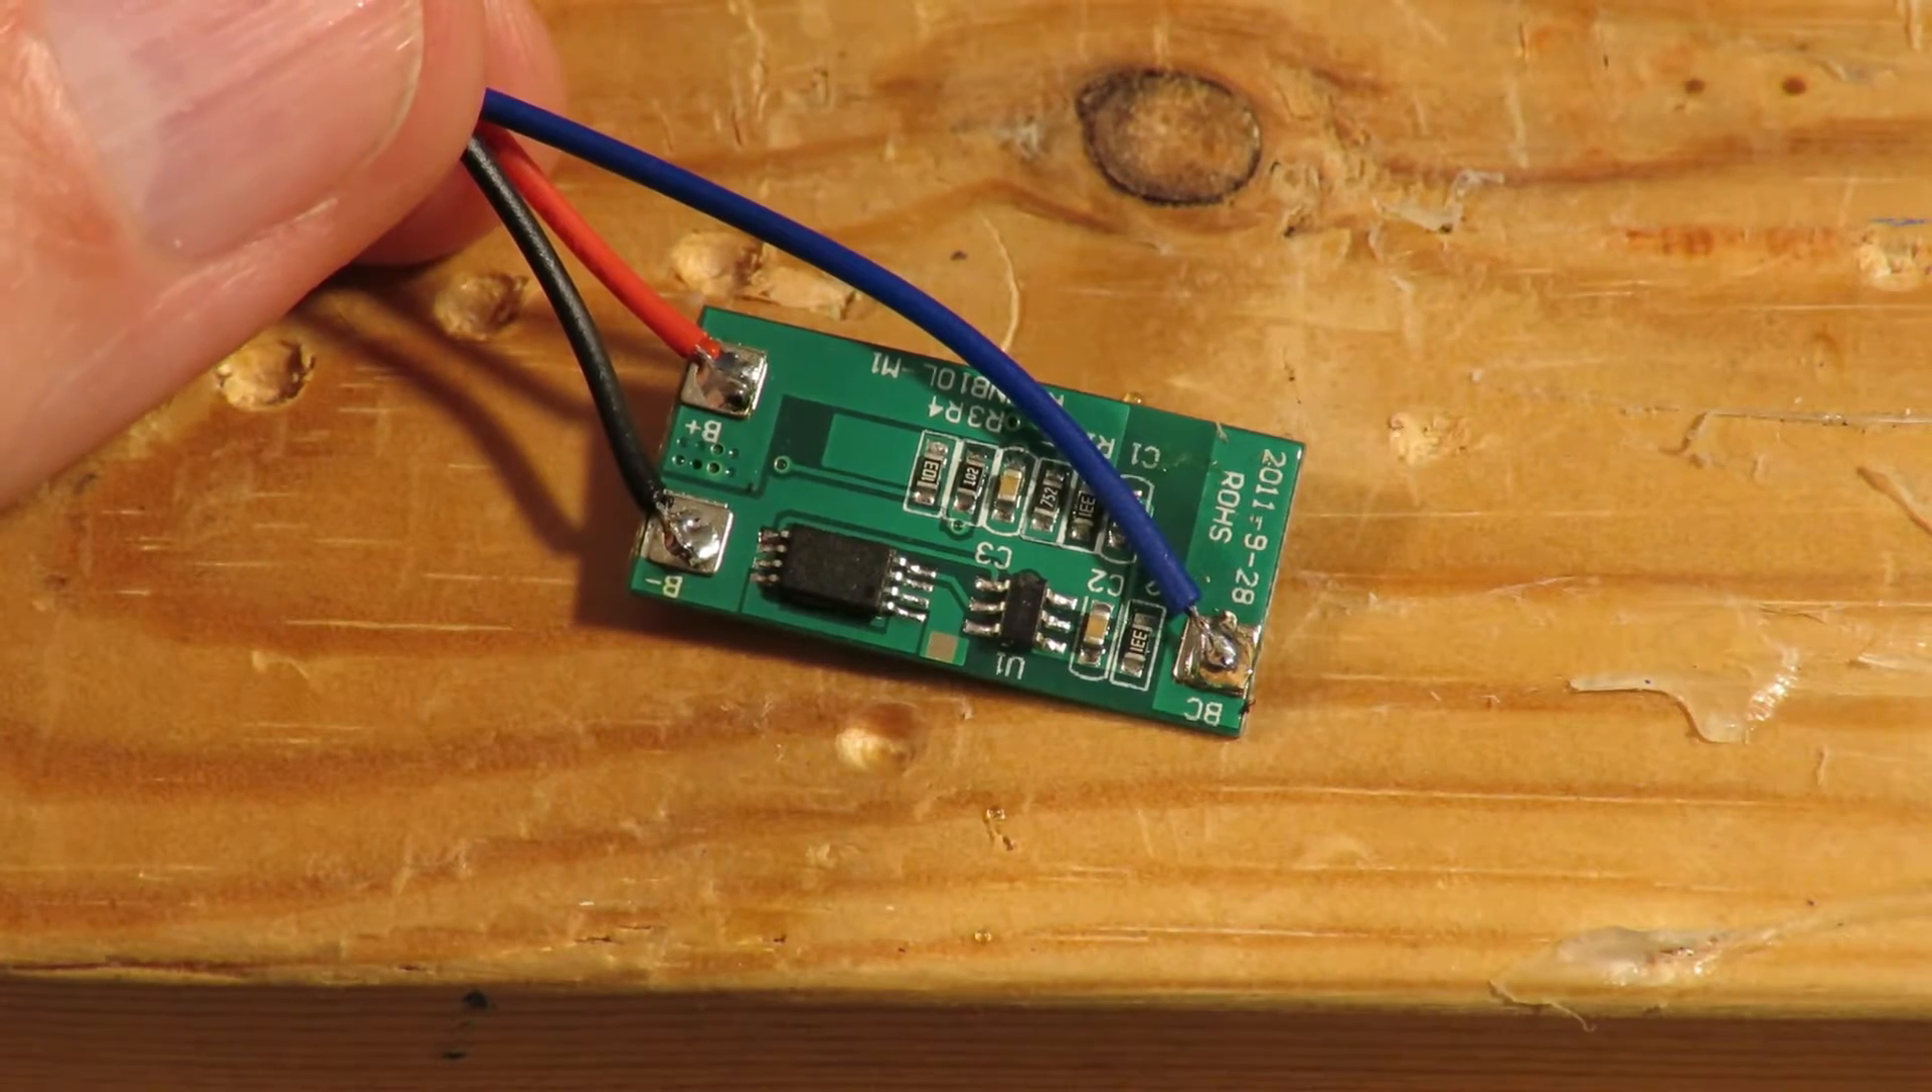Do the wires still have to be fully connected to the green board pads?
No.